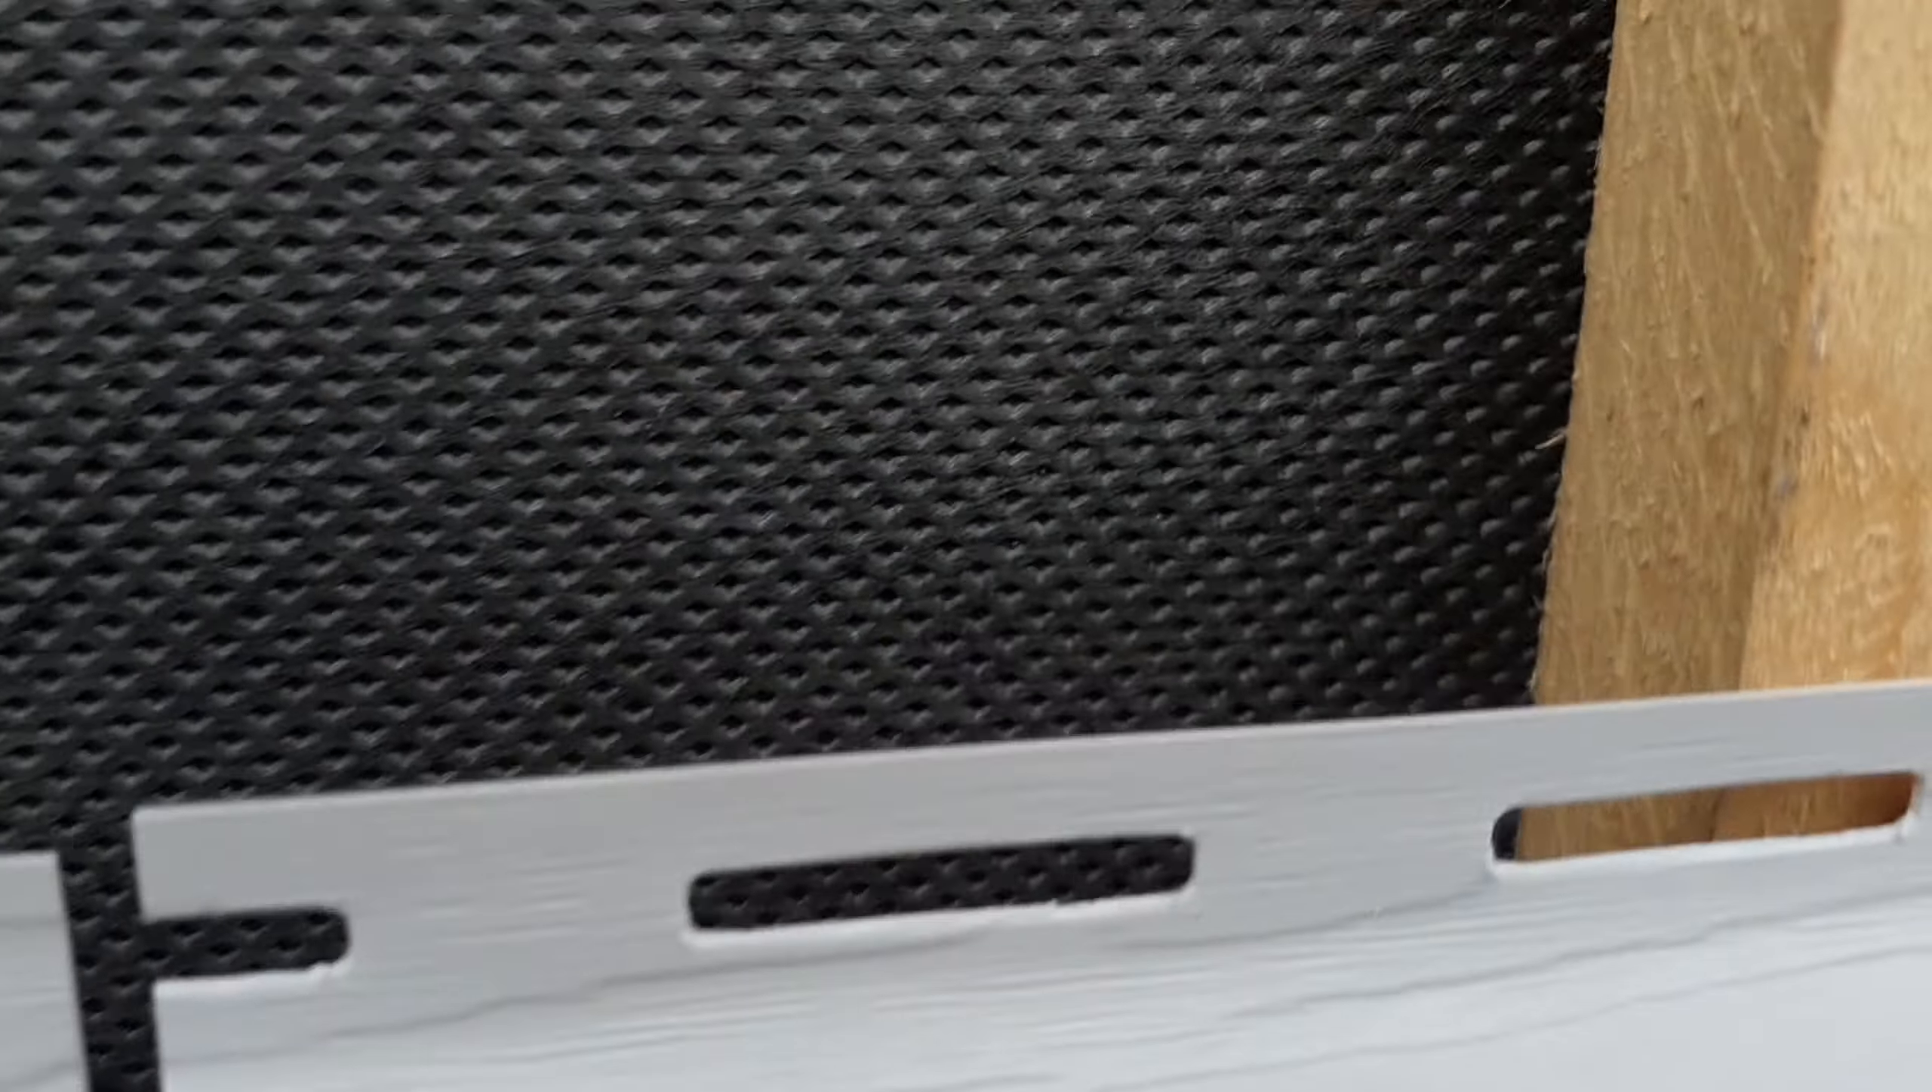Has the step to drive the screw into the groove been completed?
No.